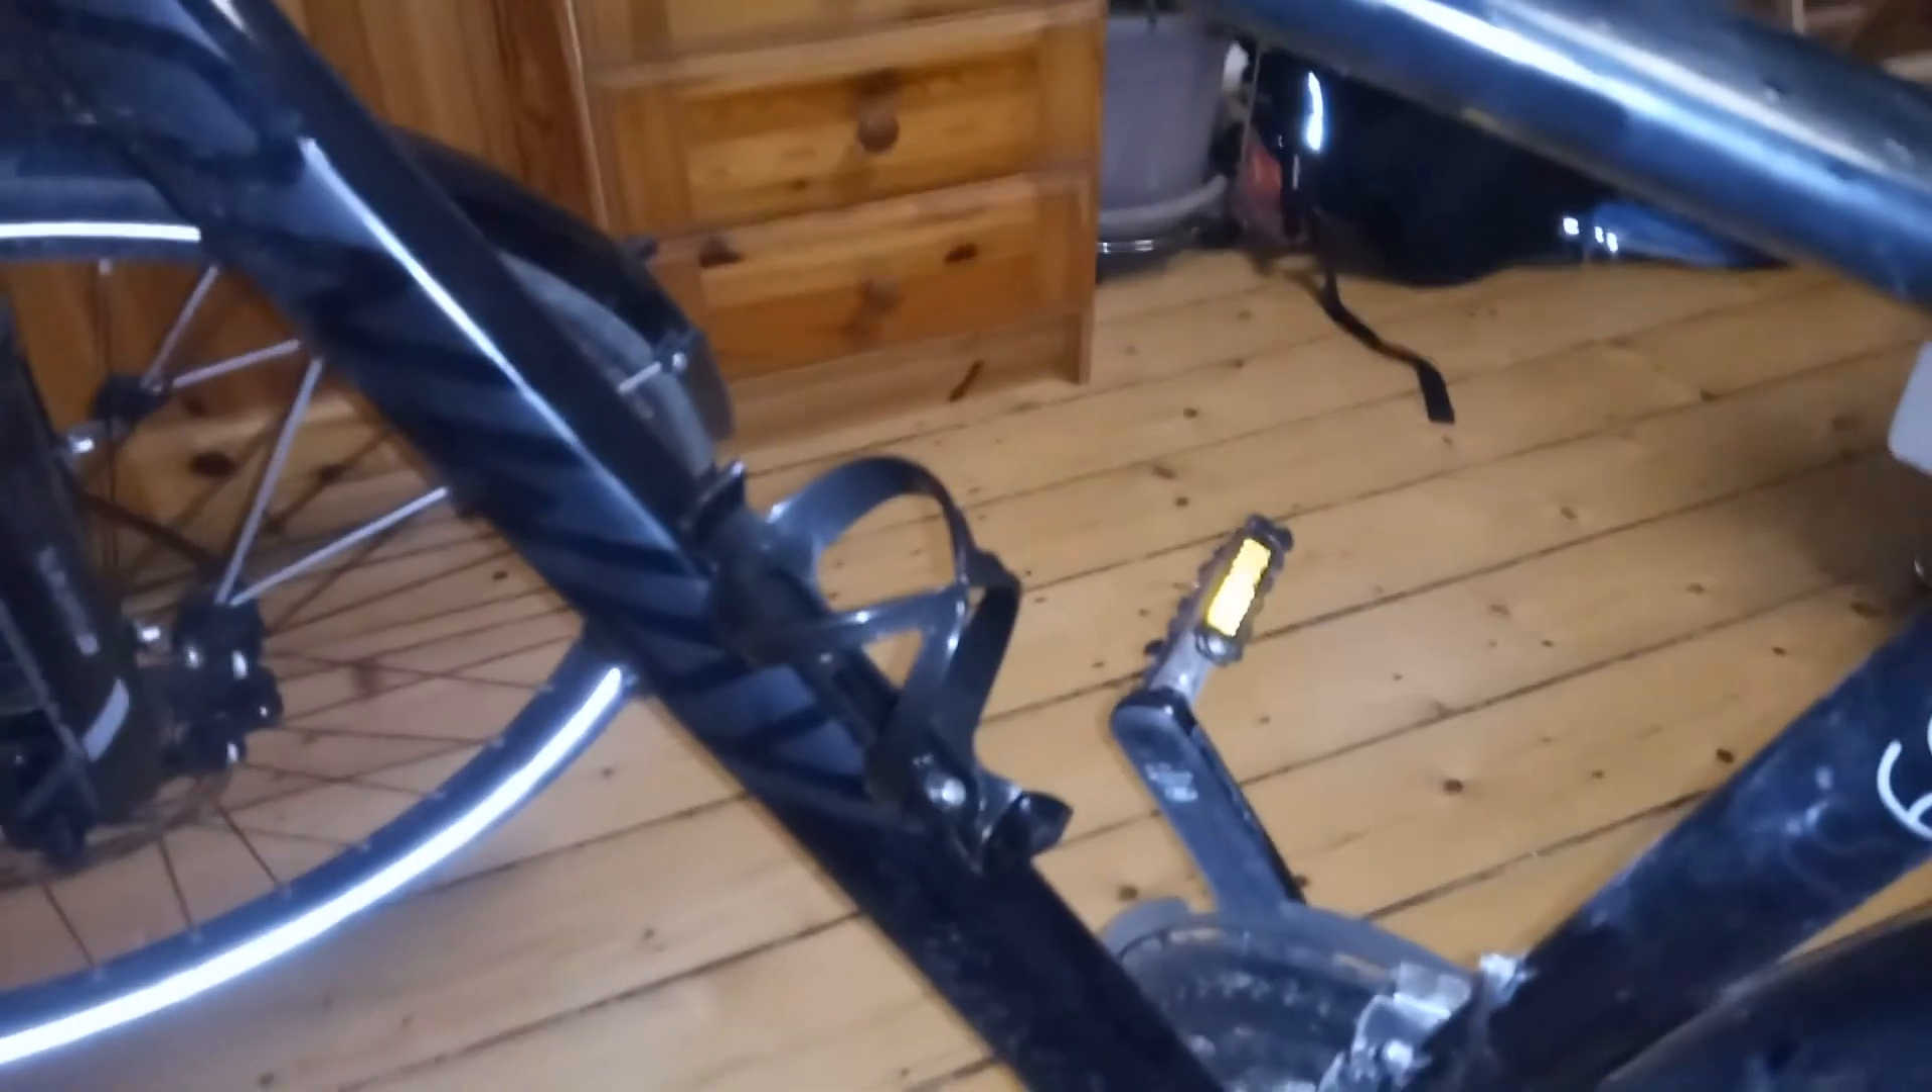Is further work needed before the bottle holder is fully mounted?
No.